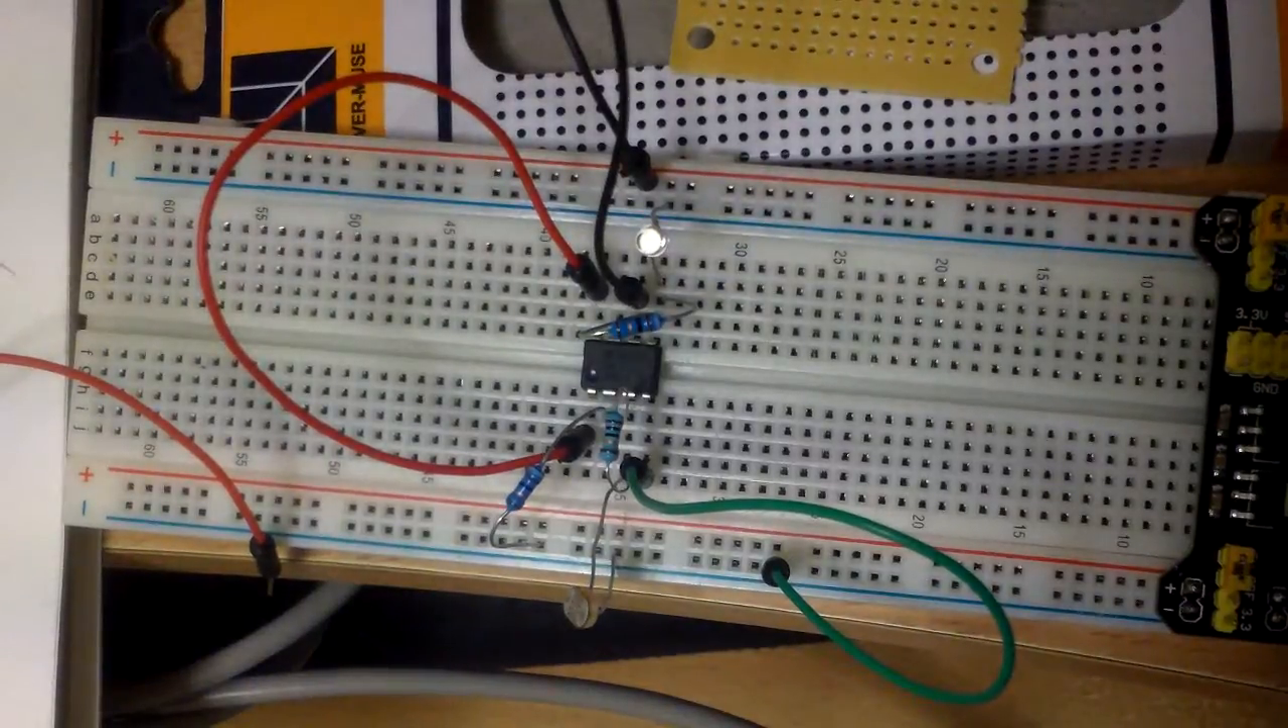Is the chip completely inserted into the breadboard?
Yes.